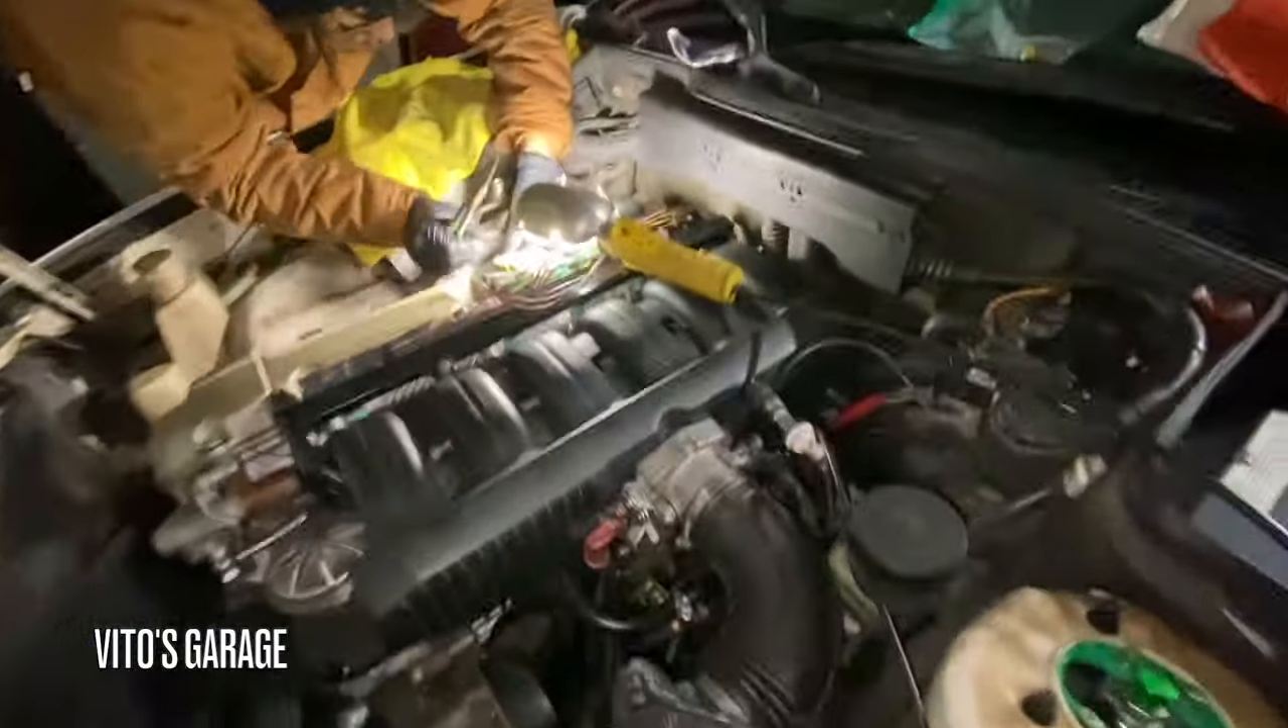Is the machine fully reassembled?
No.